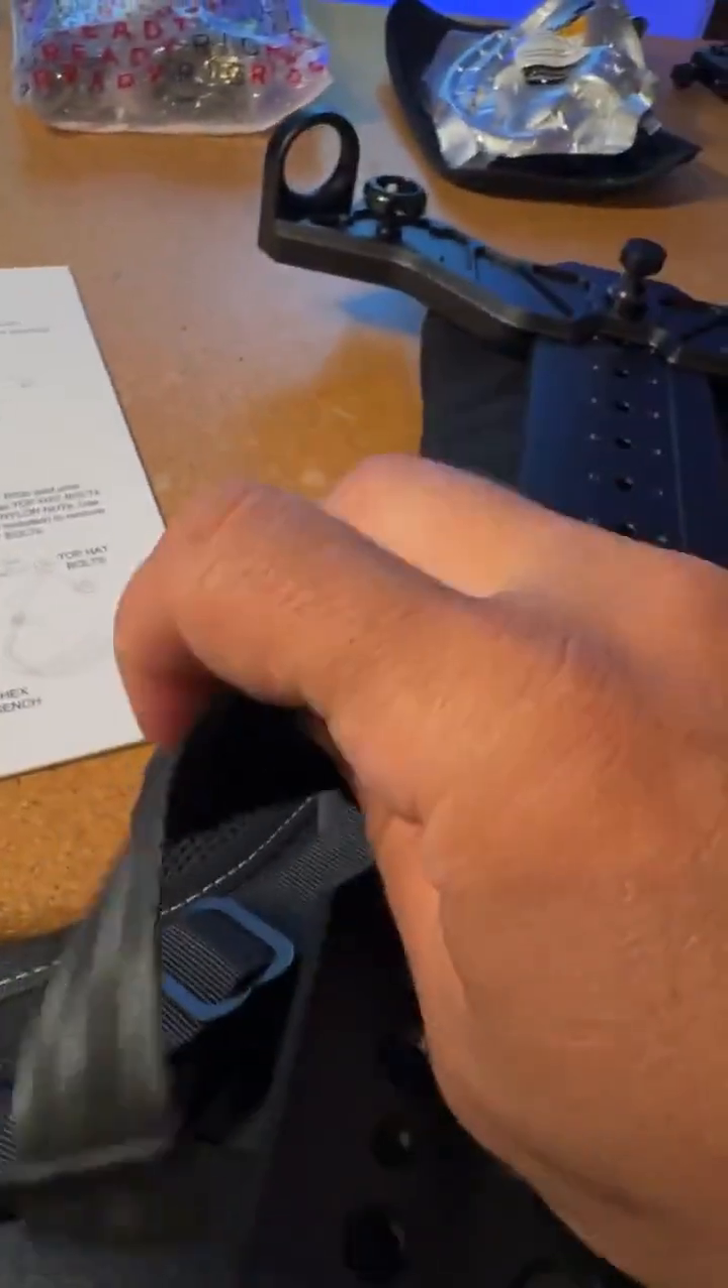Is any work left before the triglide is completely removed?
Yes.